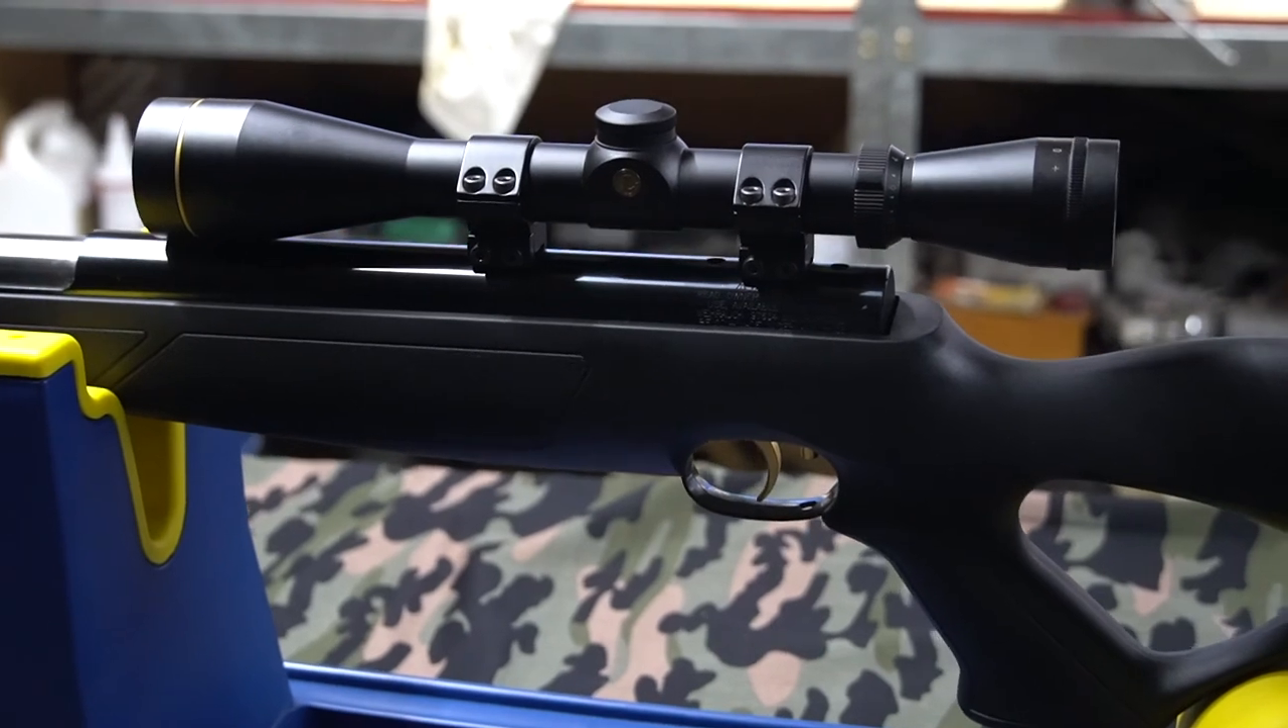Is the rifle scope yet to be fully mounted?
No.